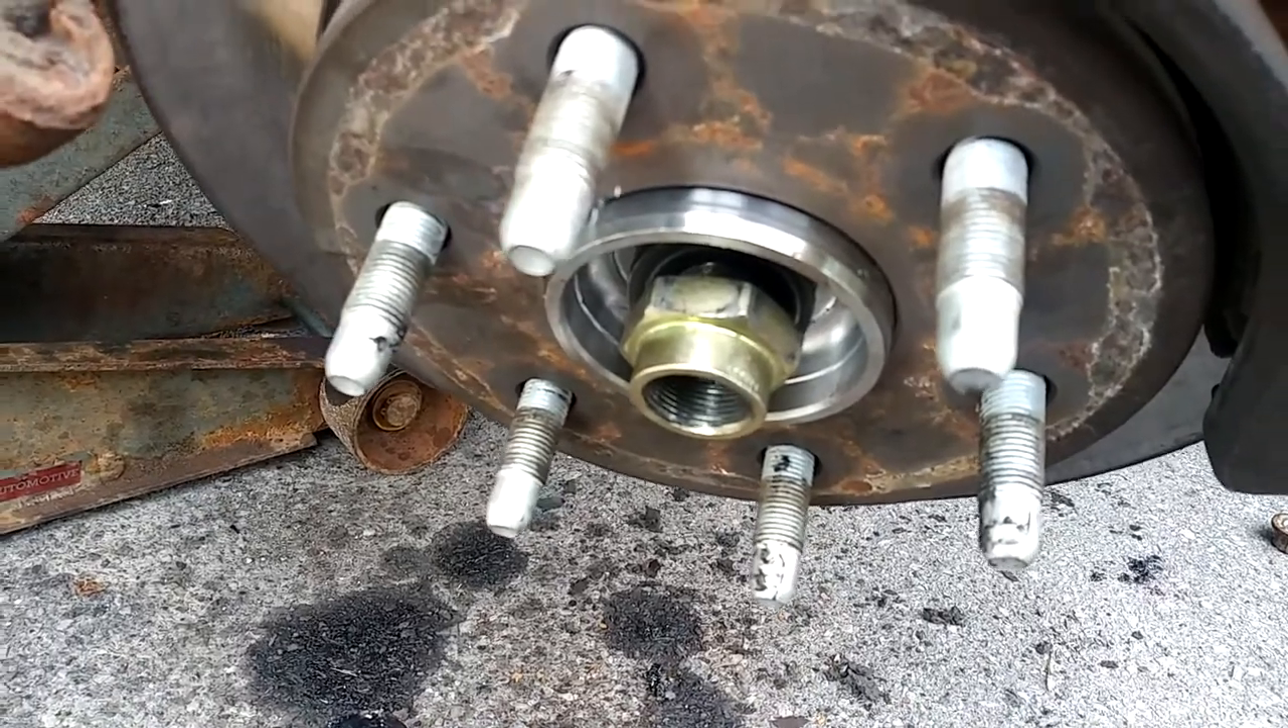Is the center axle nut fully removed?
No.